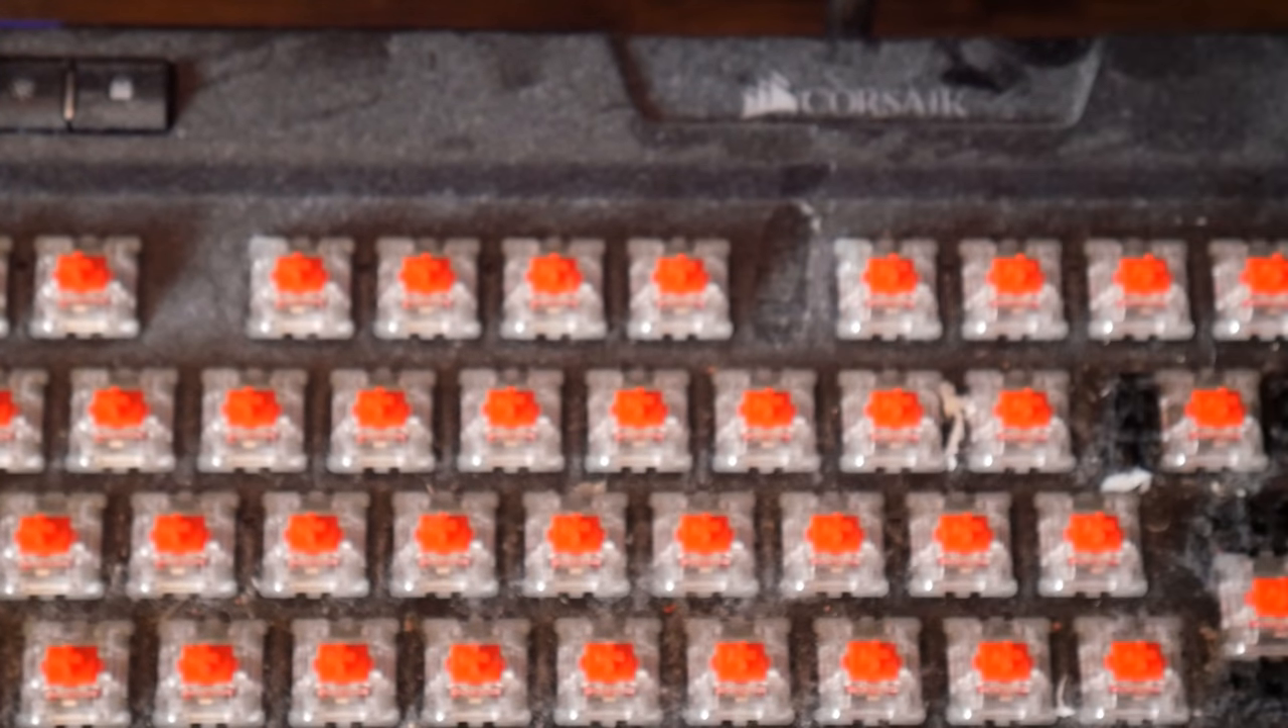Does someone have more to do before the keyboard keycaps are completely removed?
No.